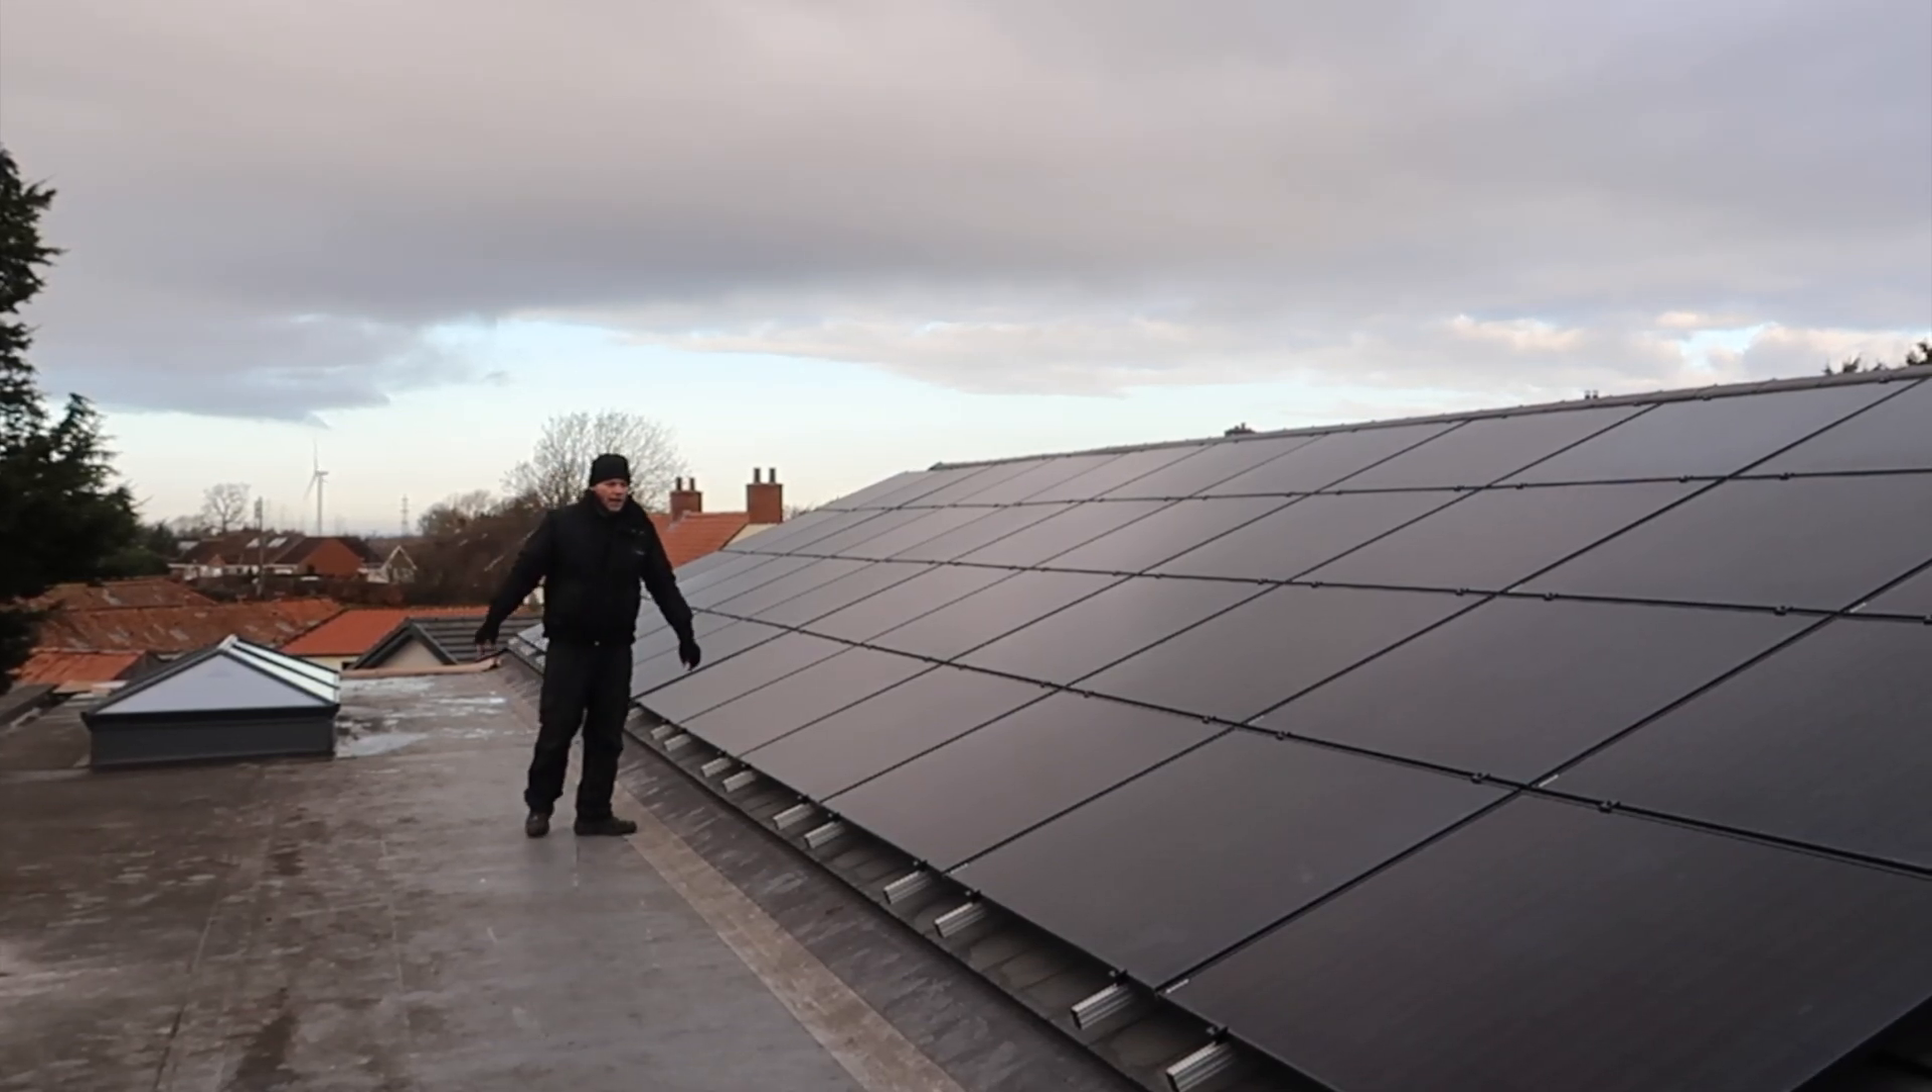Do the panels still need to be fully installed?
No.